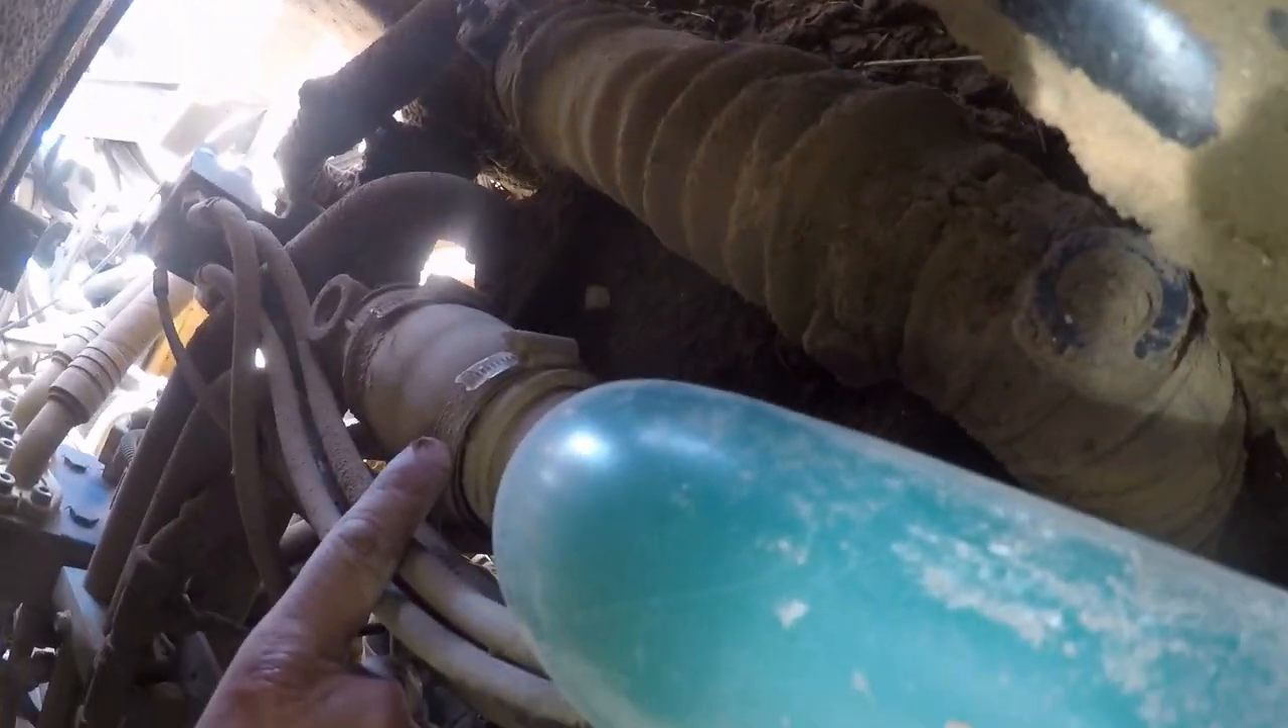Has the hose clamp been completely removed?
No.